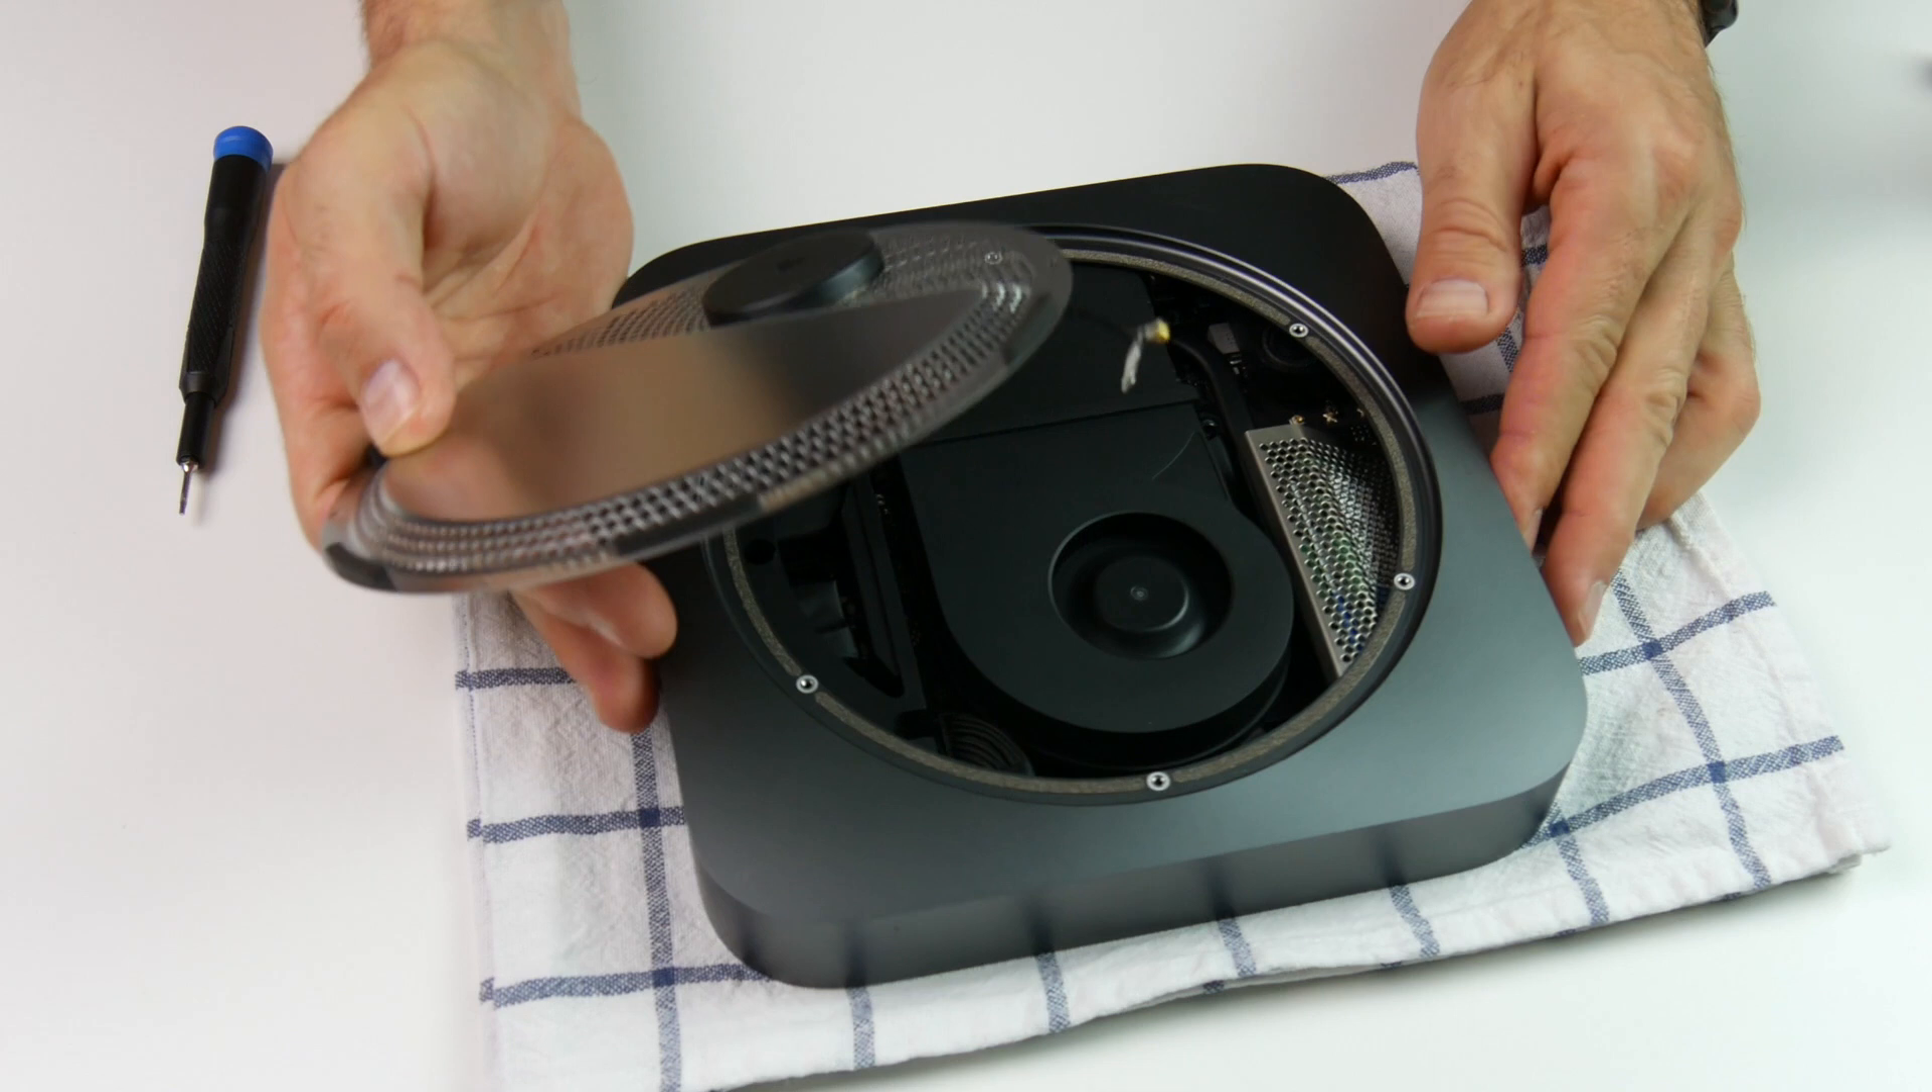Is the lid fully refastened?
No.